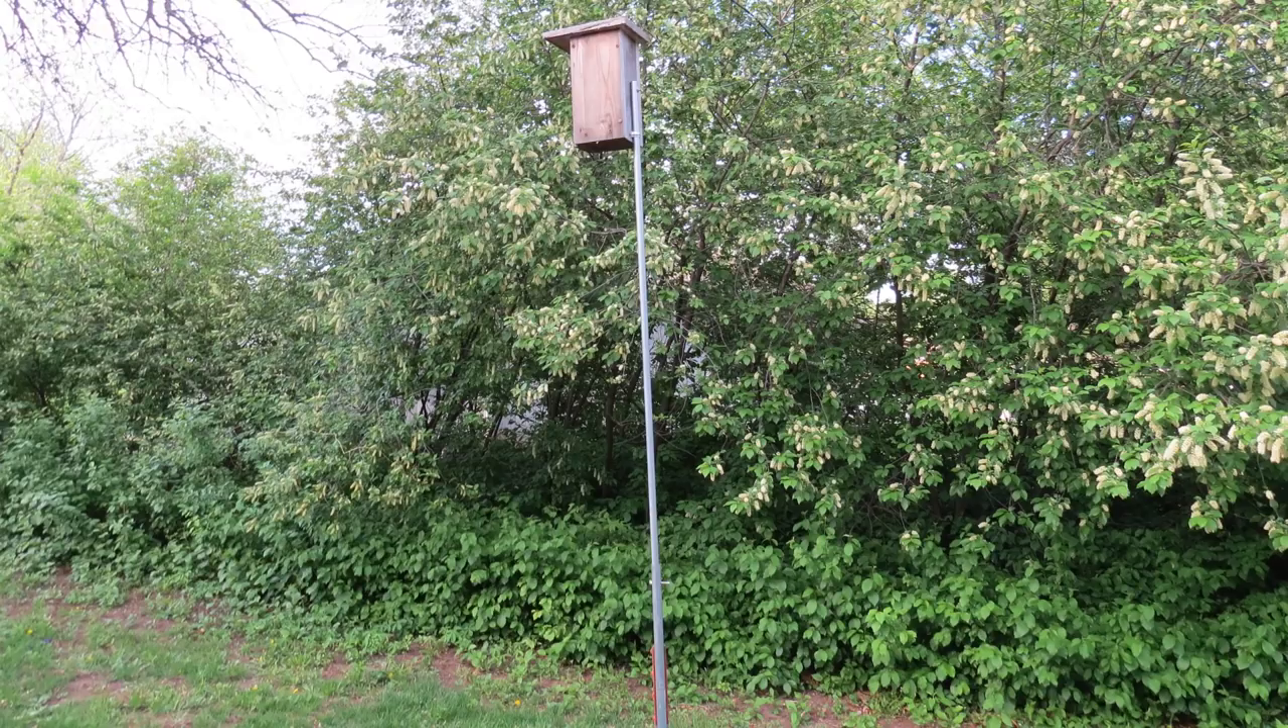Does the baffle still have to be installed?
Yes.